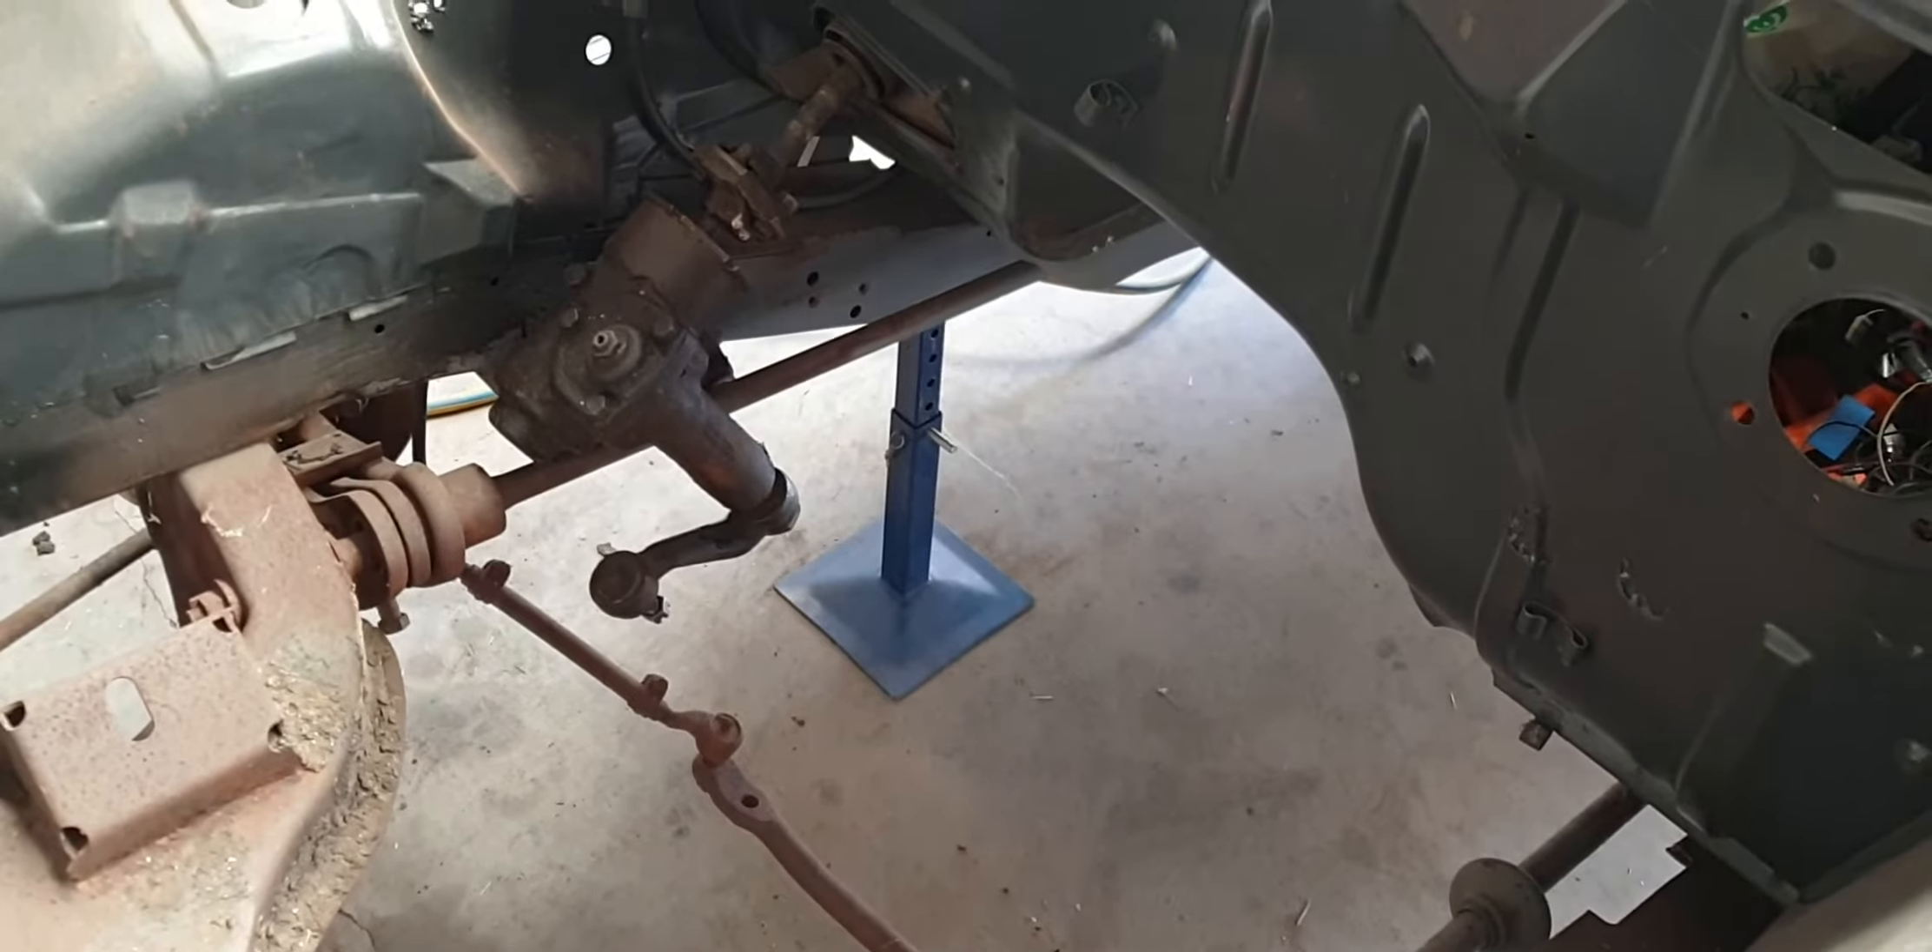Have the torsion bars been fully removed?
No.